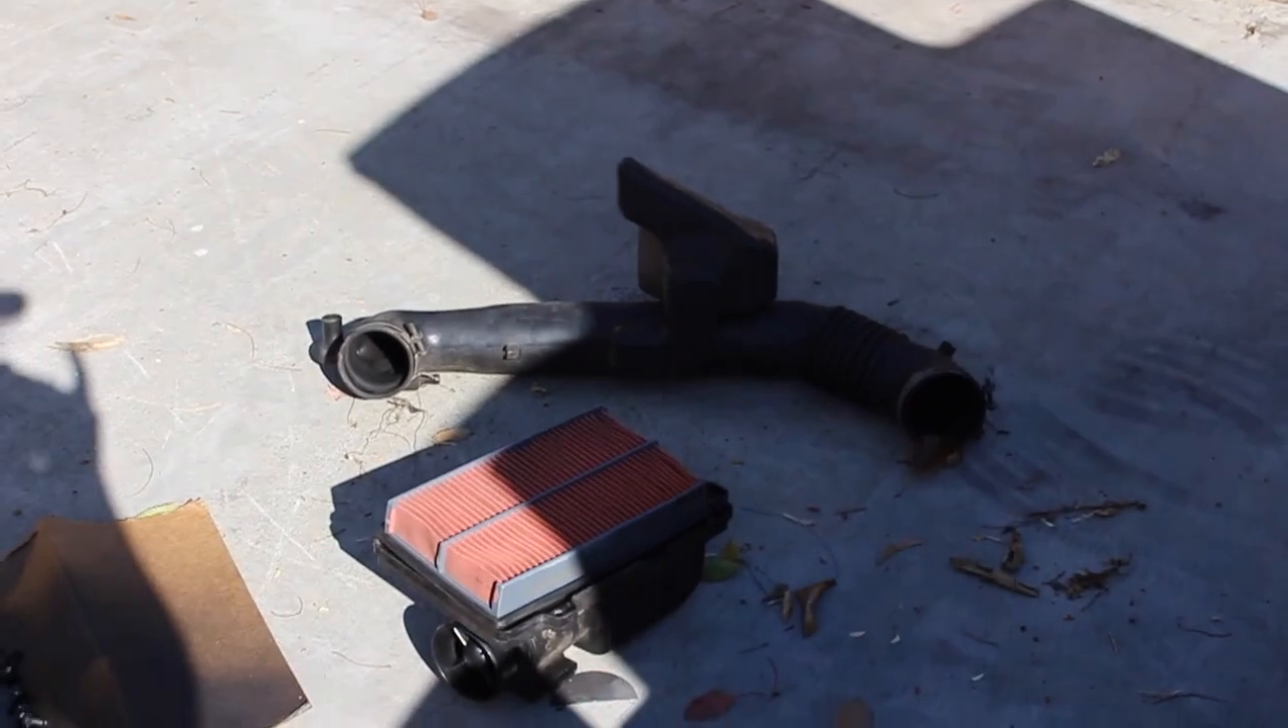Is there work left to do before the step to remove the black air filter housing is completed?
No.